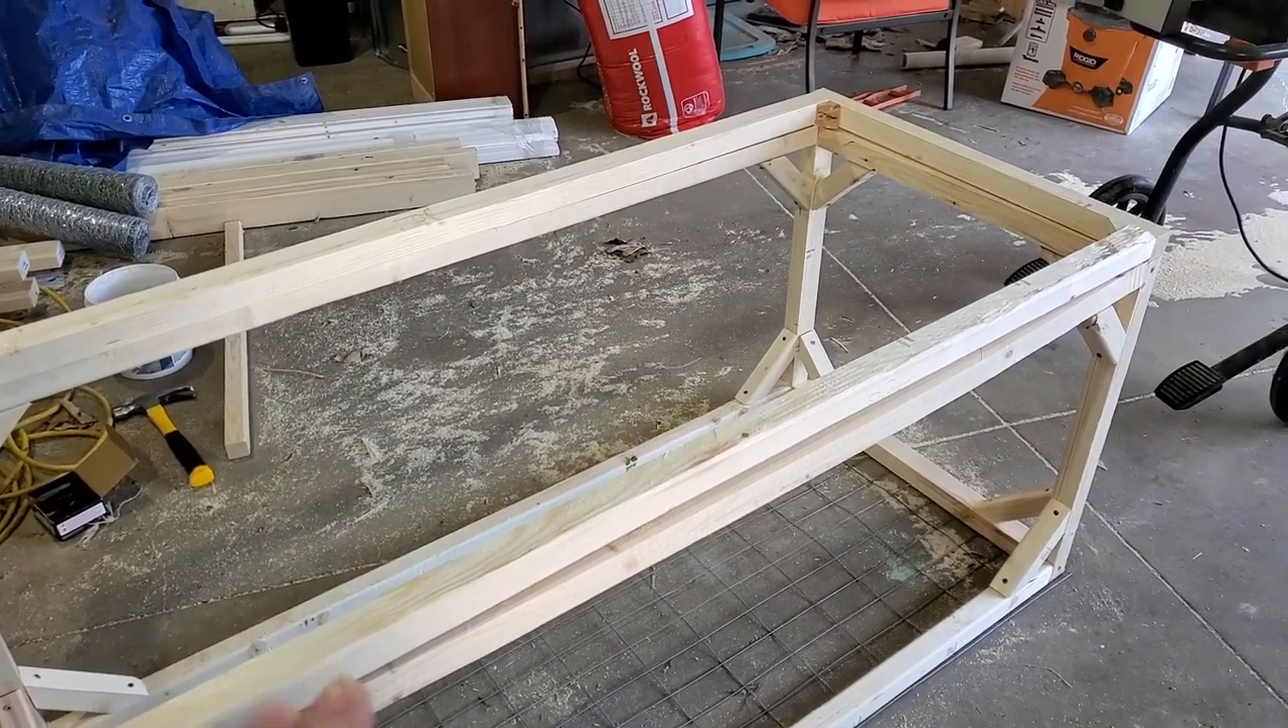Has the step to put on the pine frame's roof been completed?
No.